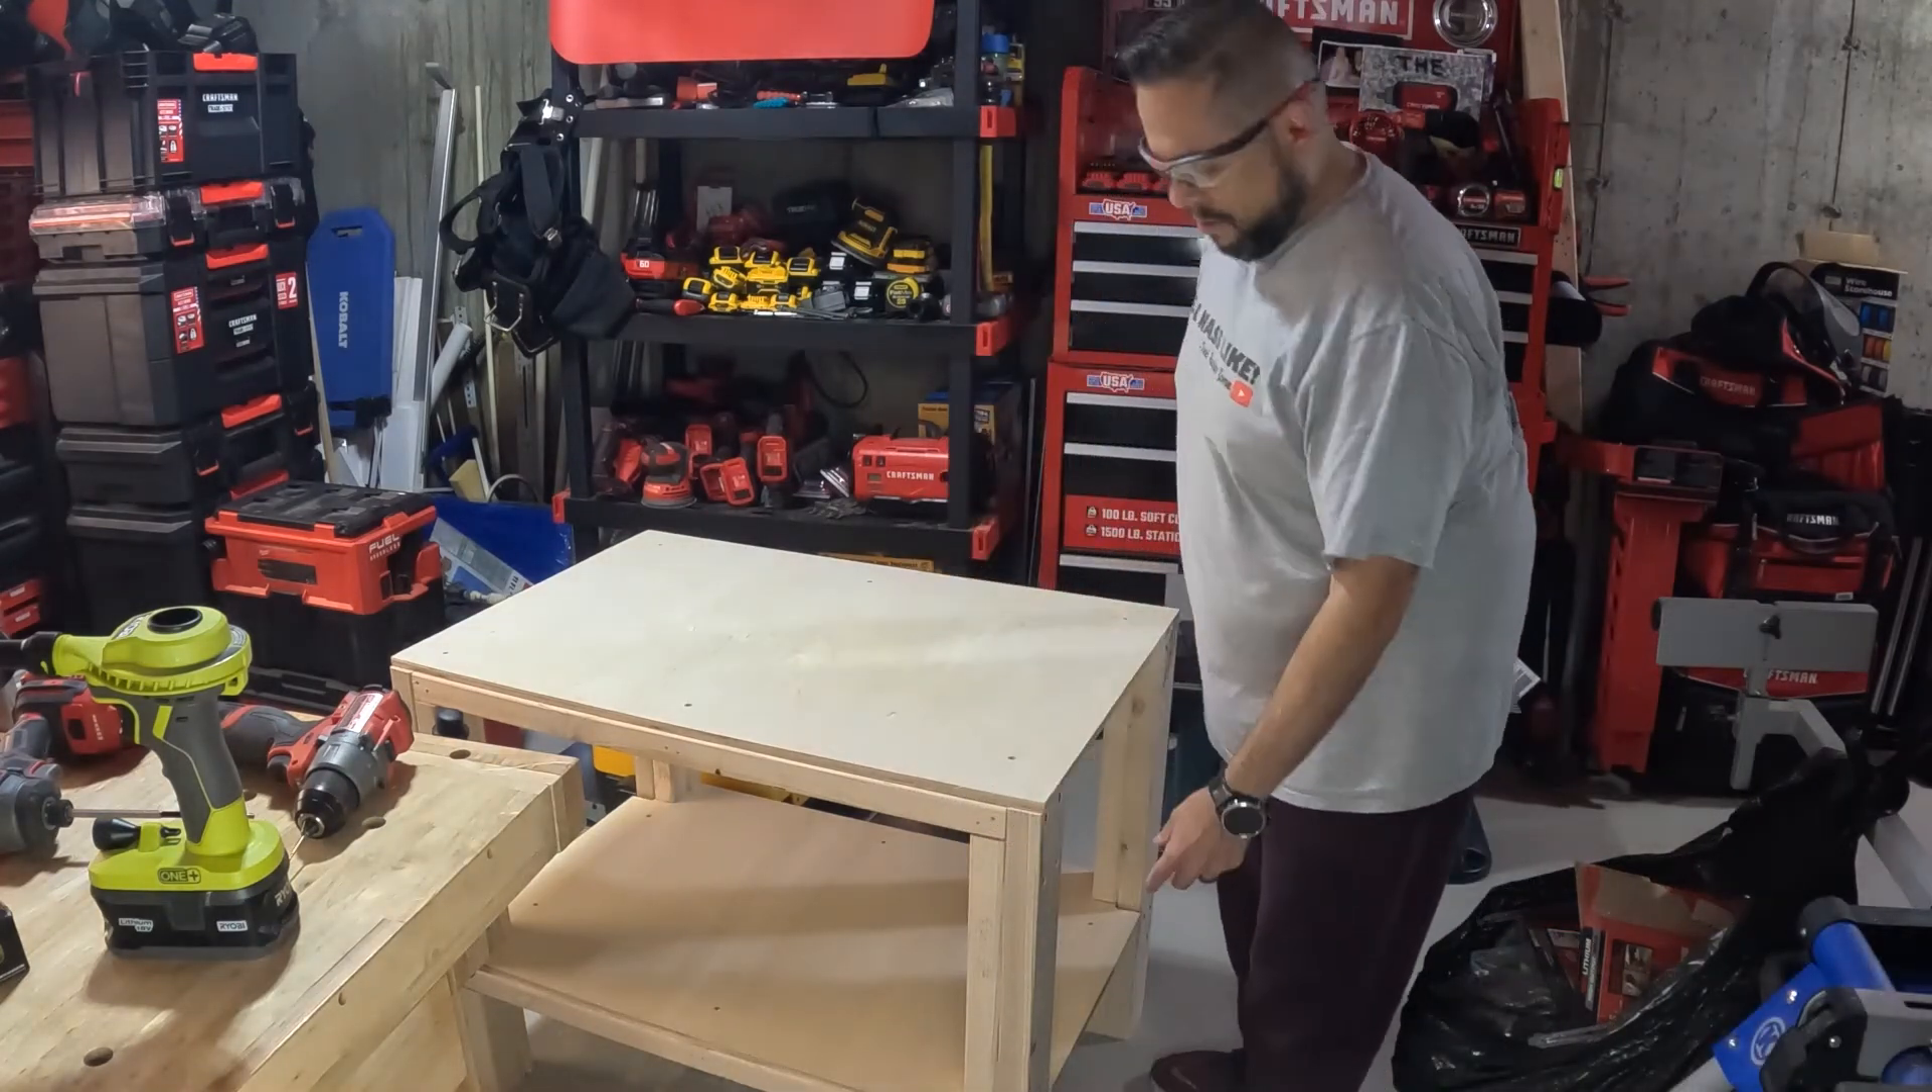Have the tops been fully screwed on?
Yes.